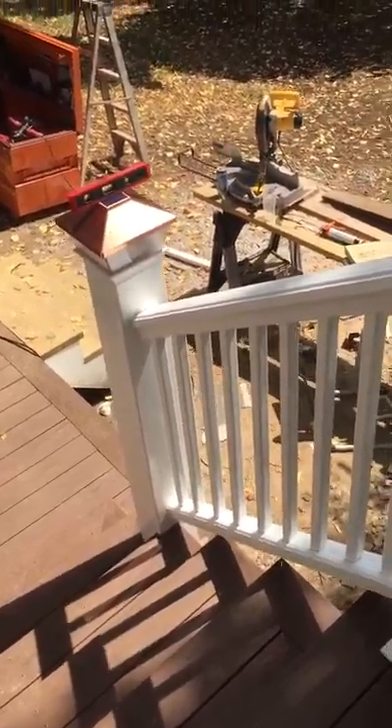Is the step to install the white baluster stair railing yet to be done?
No.